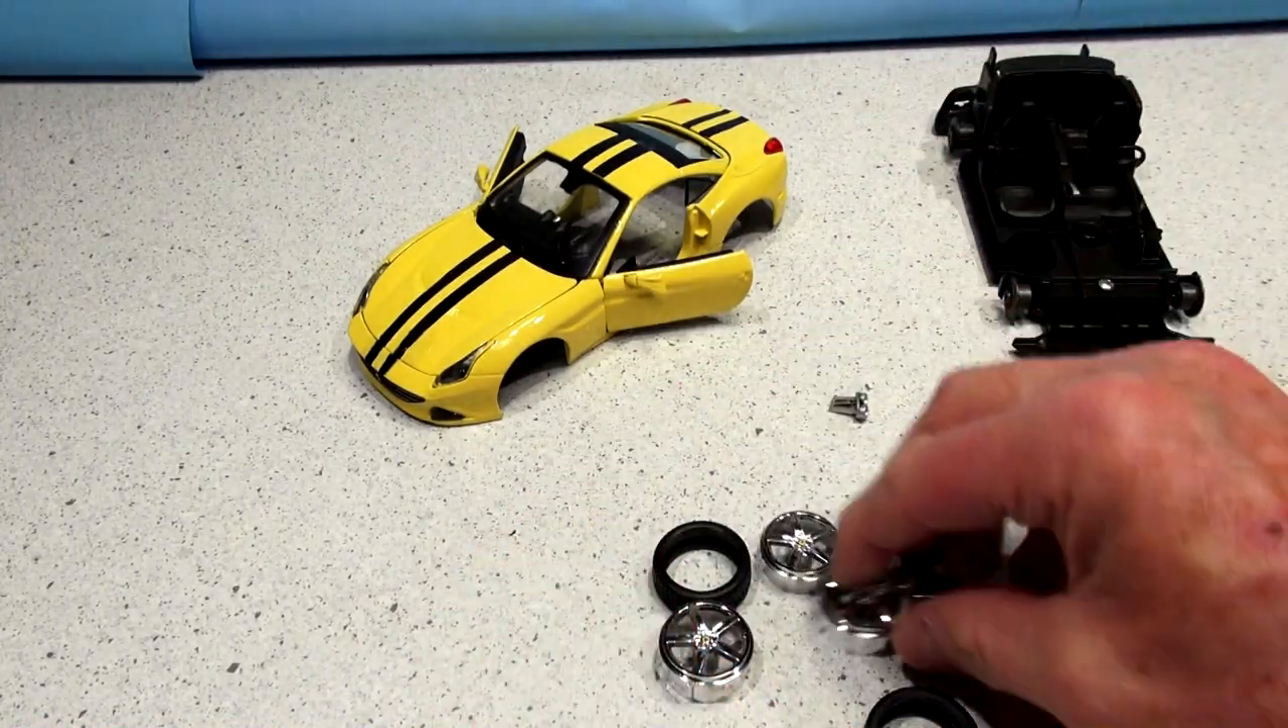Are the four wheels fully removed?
Yes.